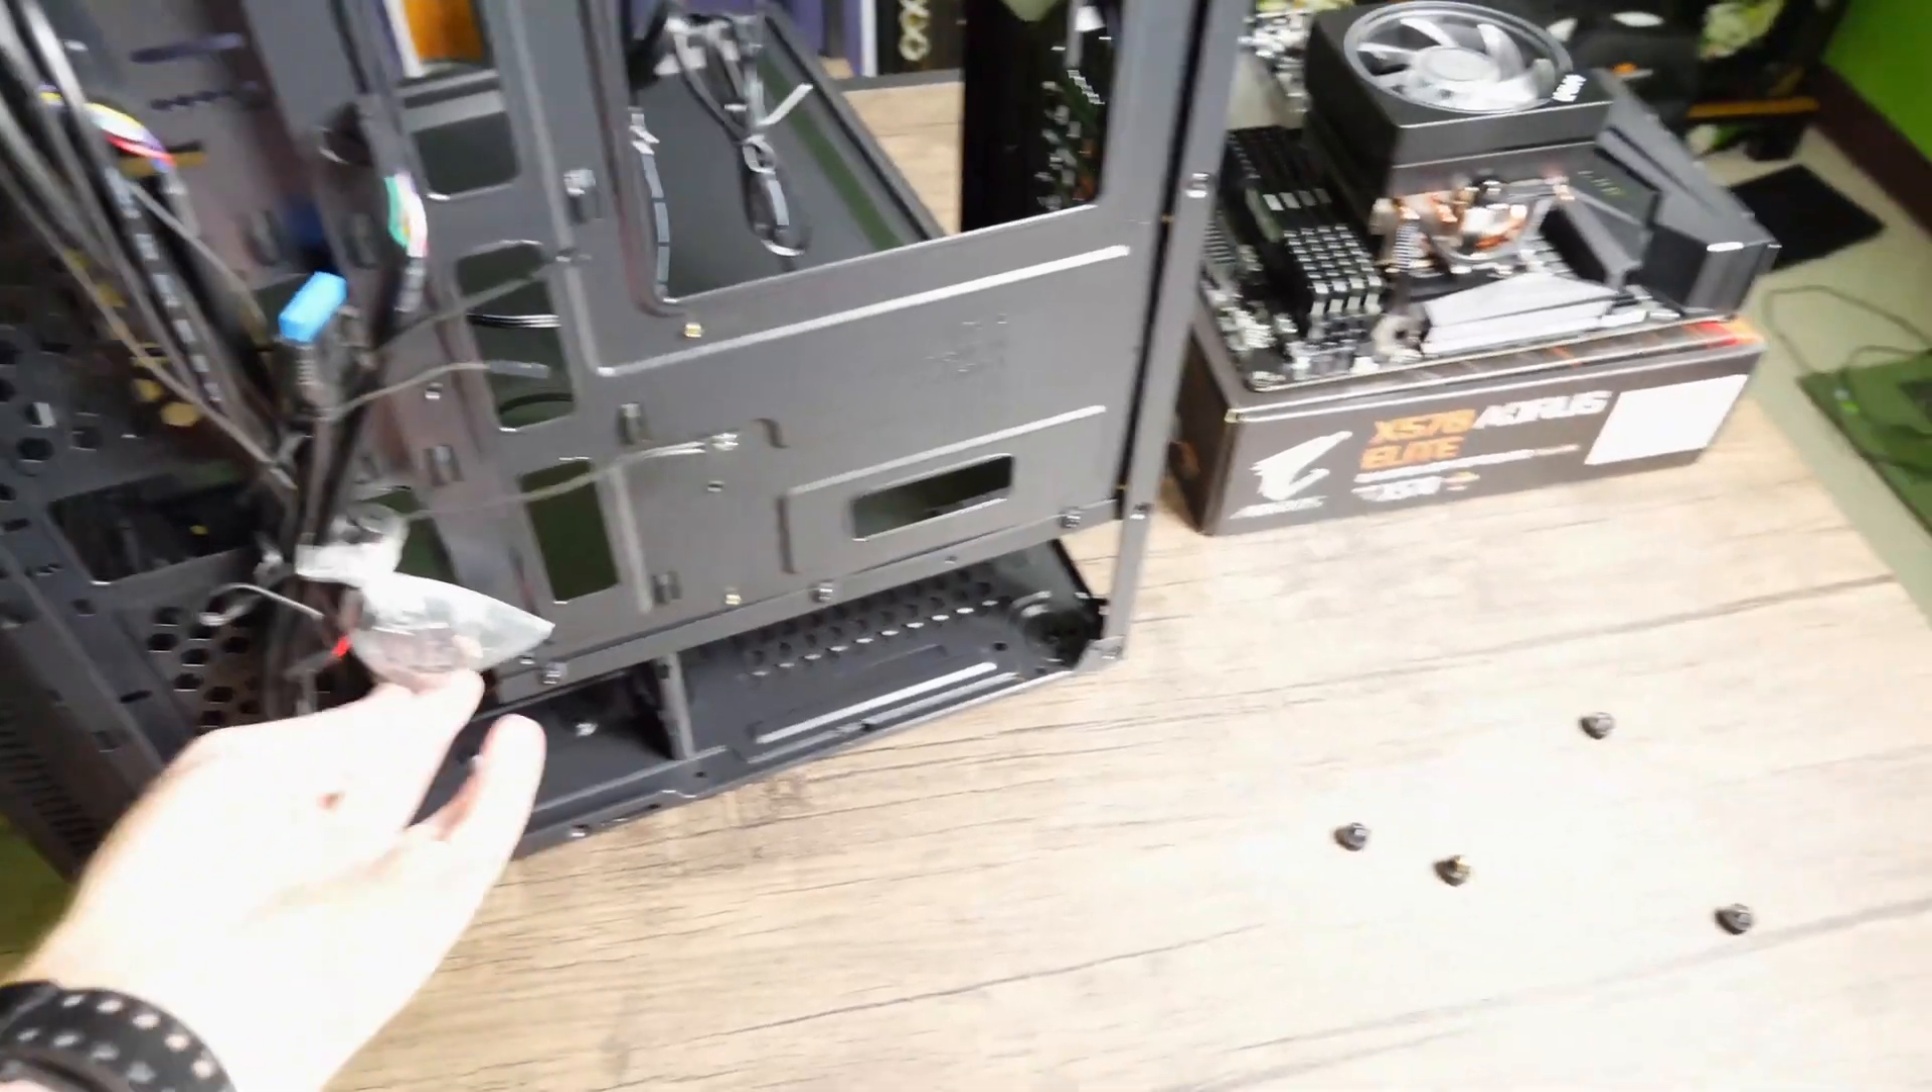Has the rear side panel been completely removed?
Yes.